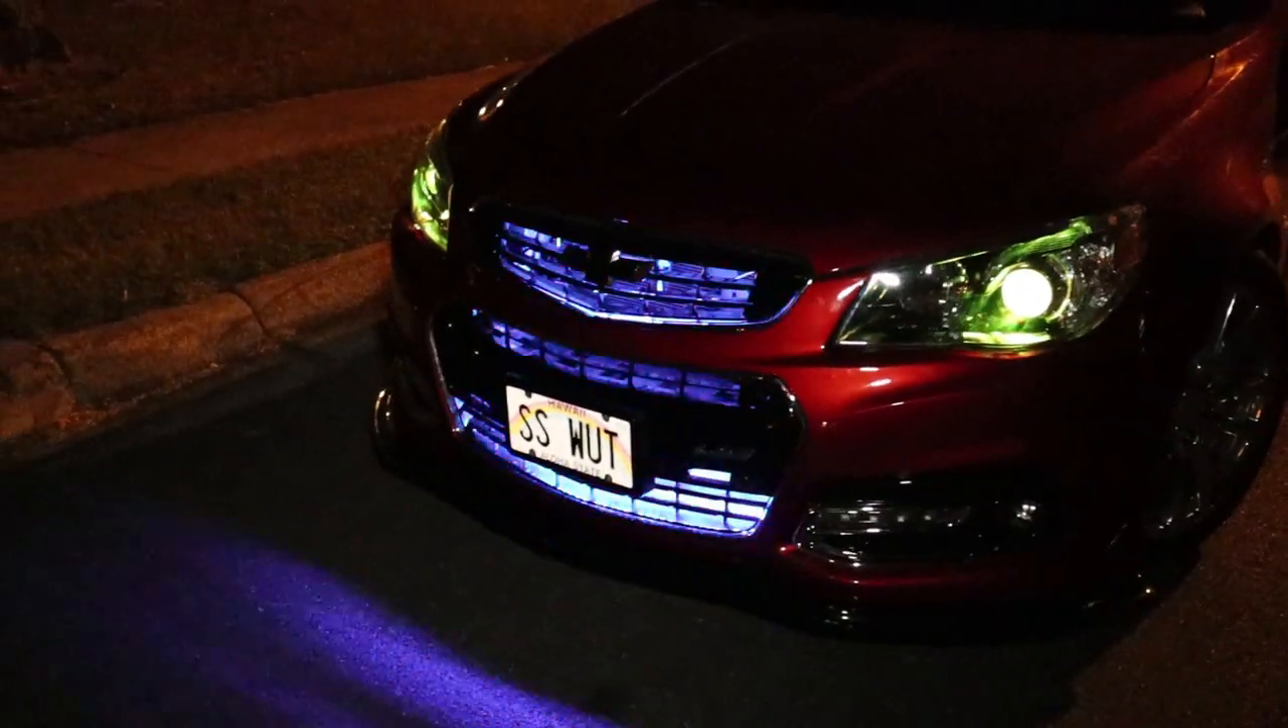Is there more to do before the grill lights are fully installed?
No.